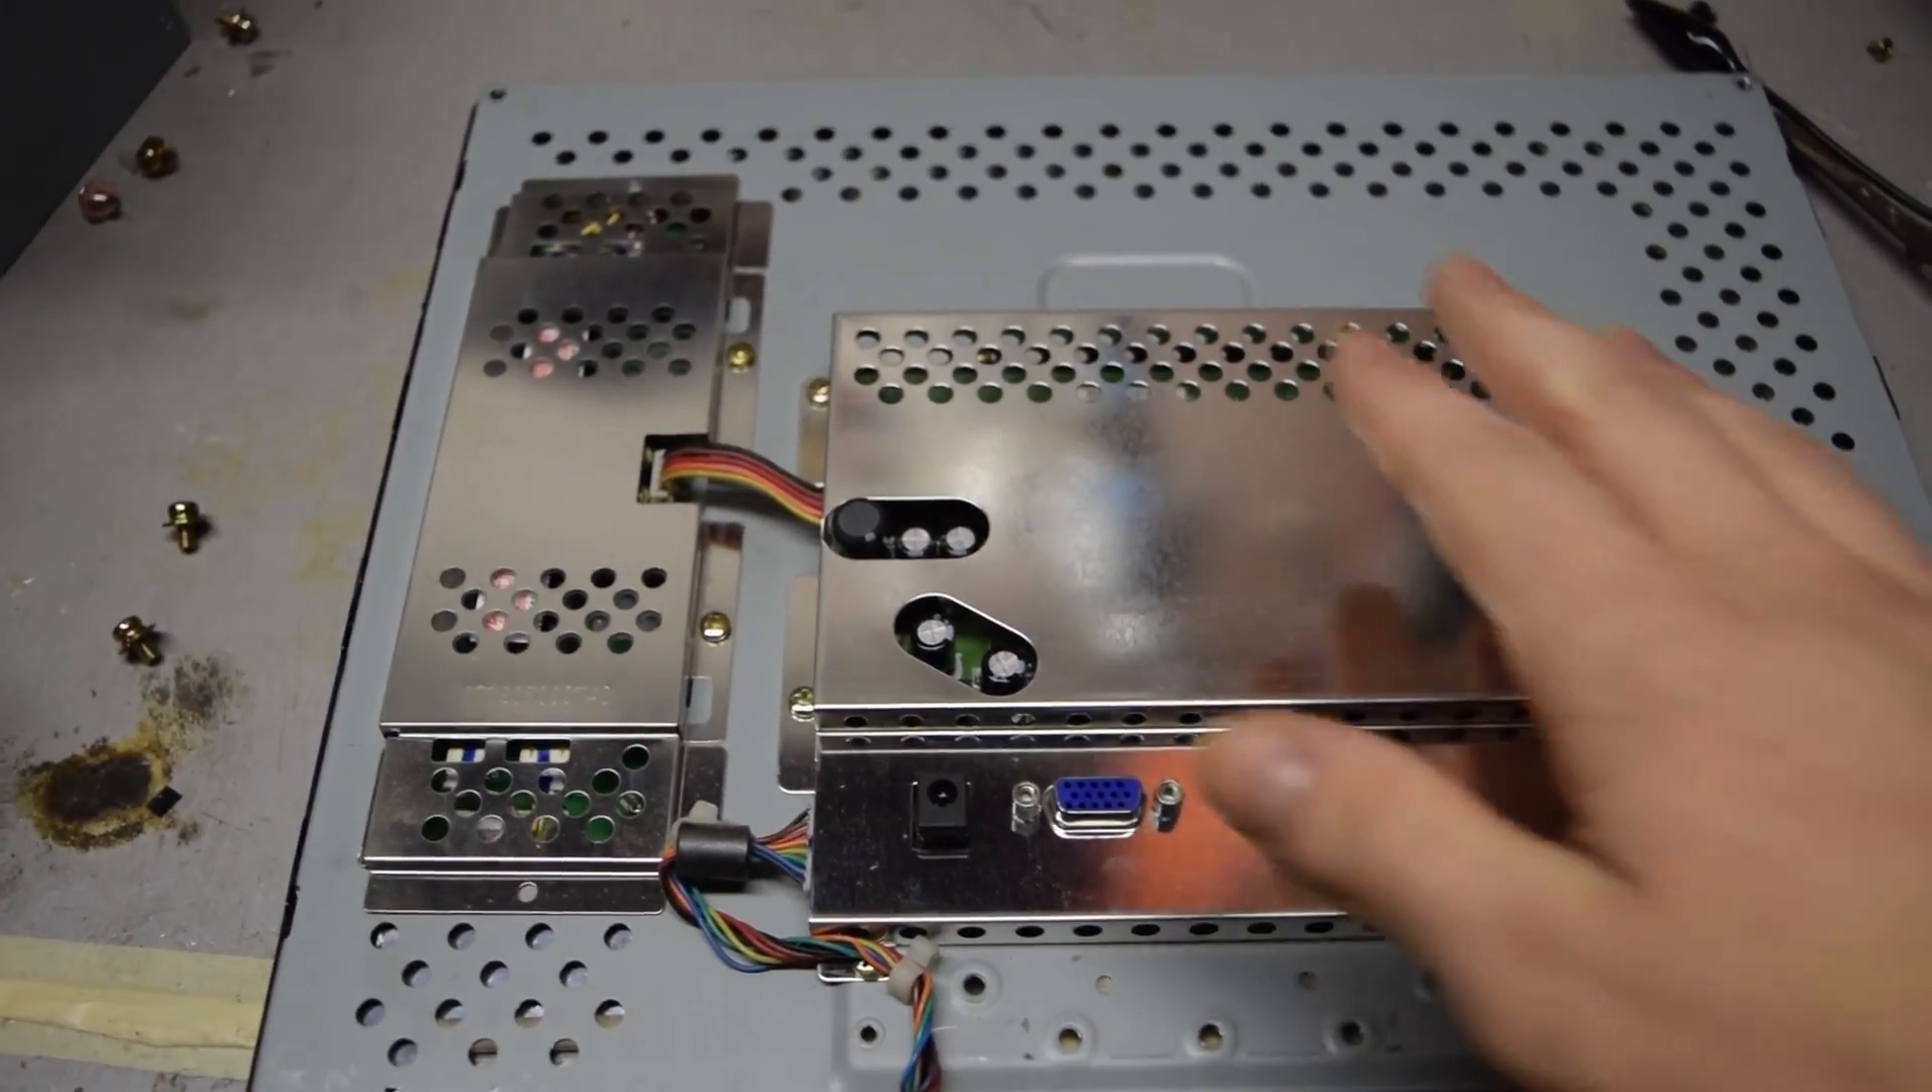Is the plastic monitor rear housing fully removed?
Yes.